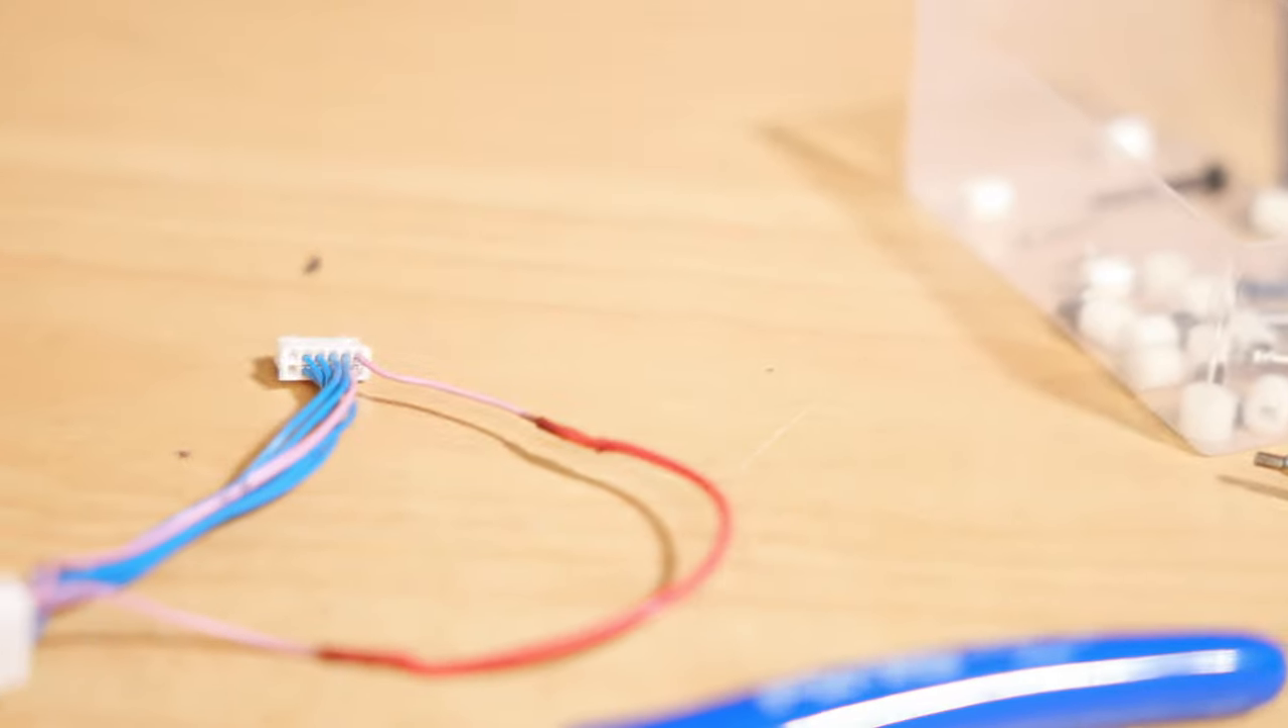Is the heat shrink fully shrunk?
Yes.